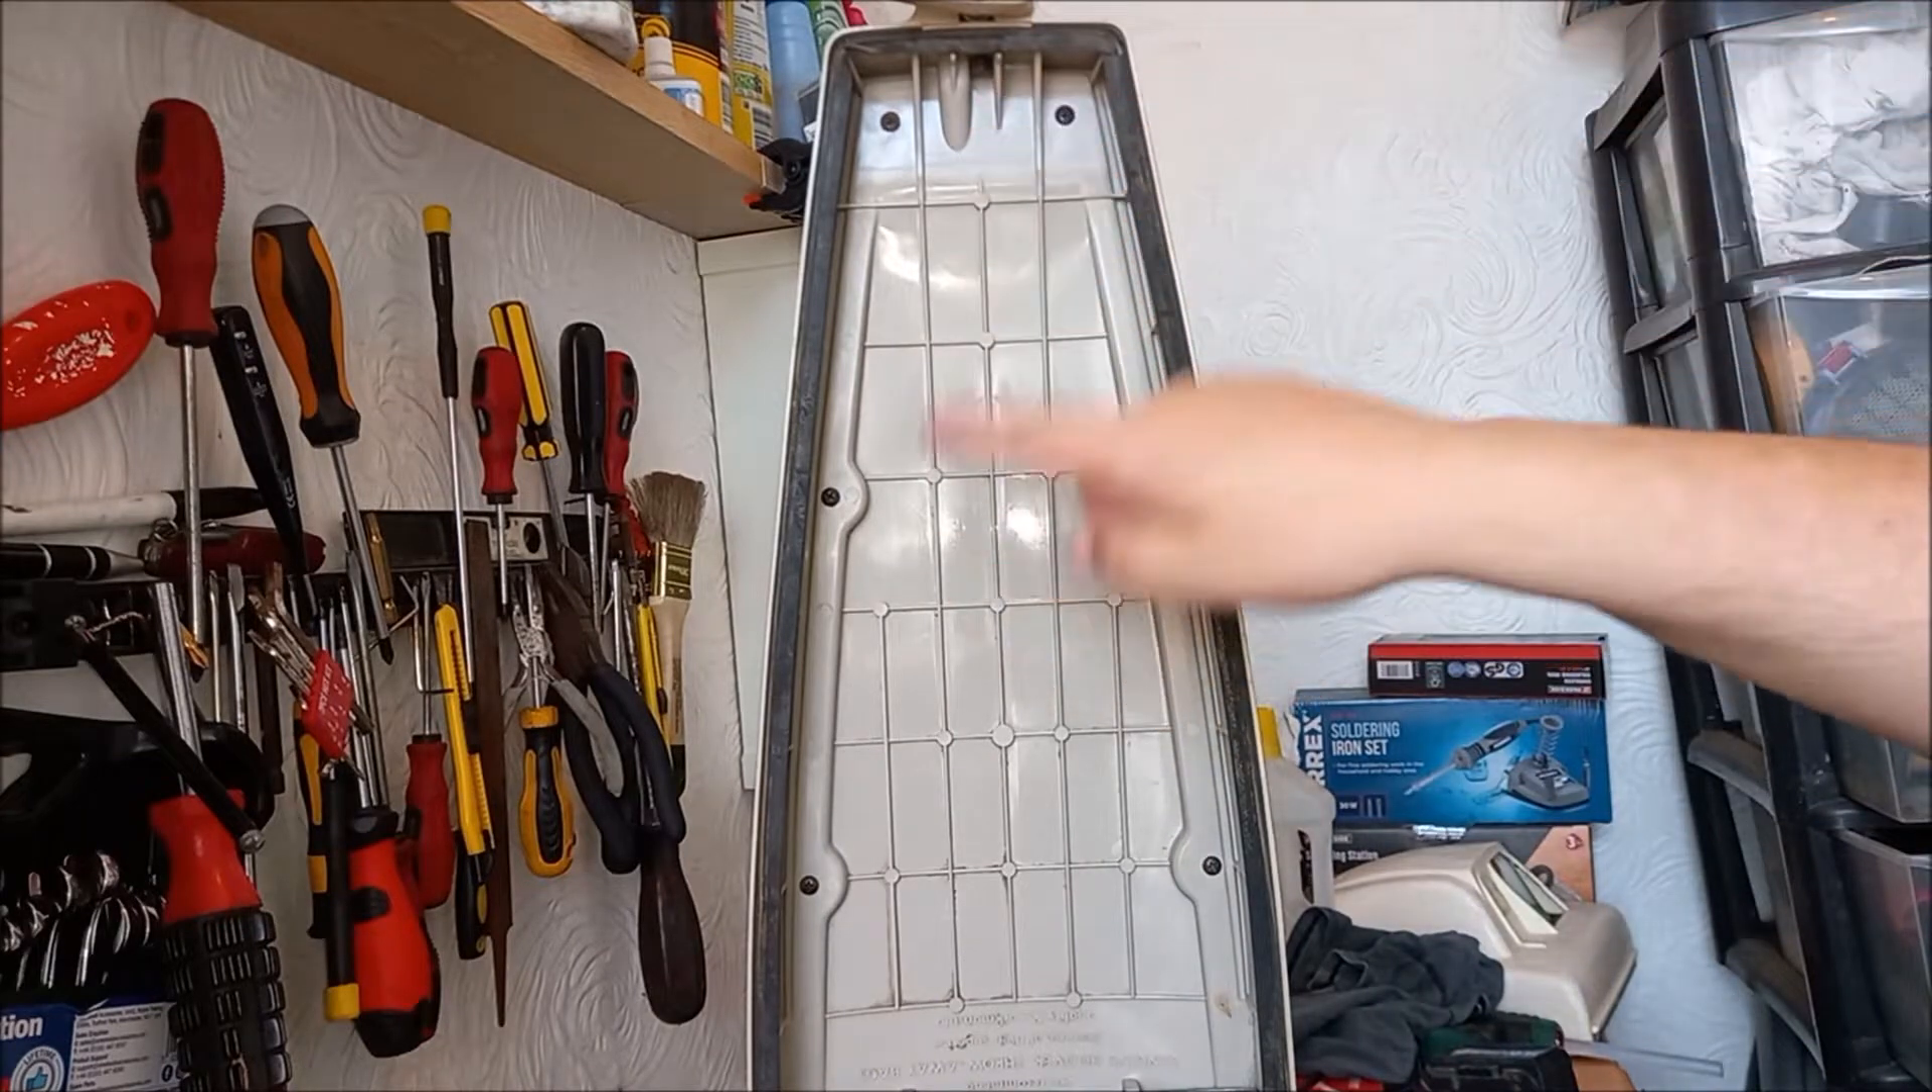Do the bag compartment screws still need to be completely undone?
Yes.